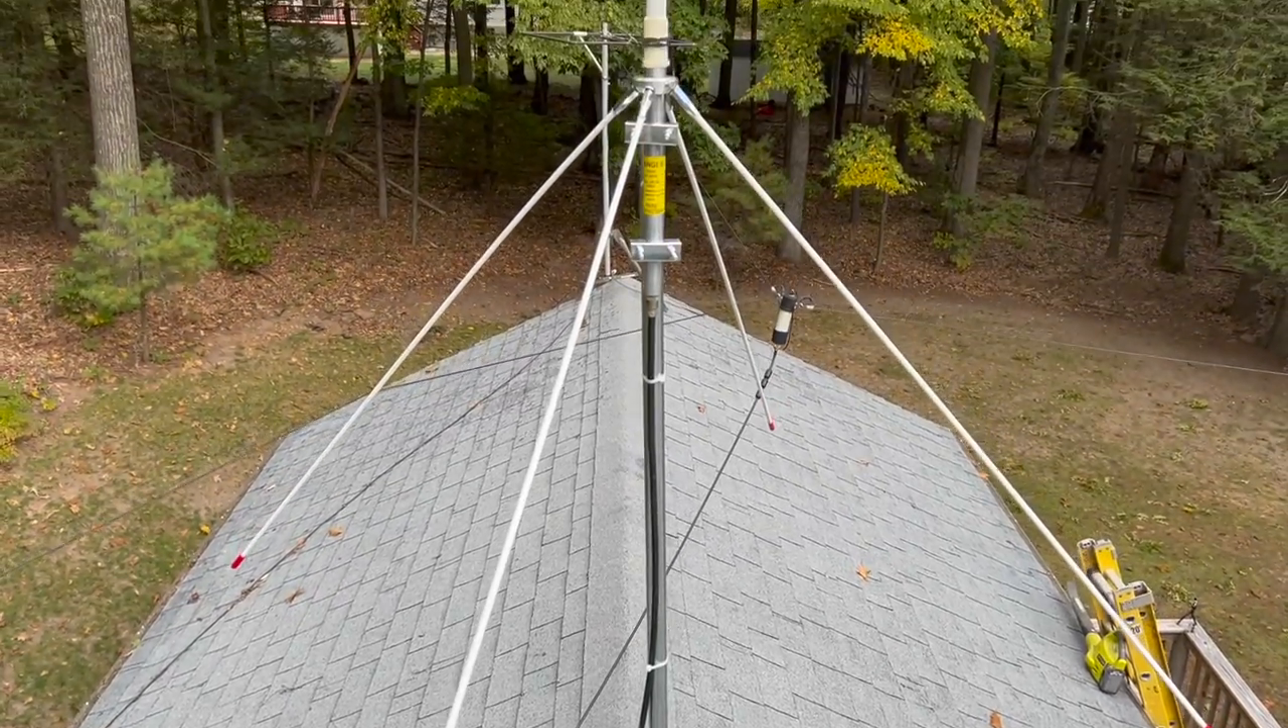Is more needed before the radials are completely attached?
No.